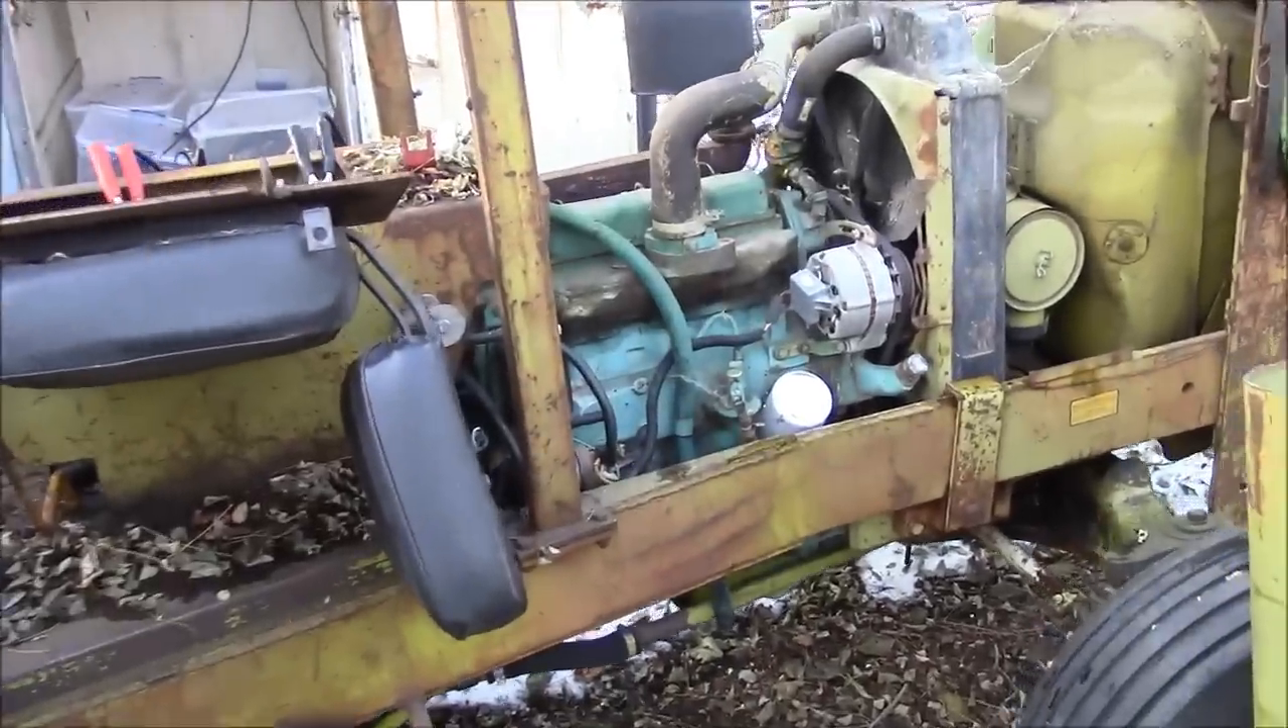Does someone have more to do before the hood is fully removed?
No.